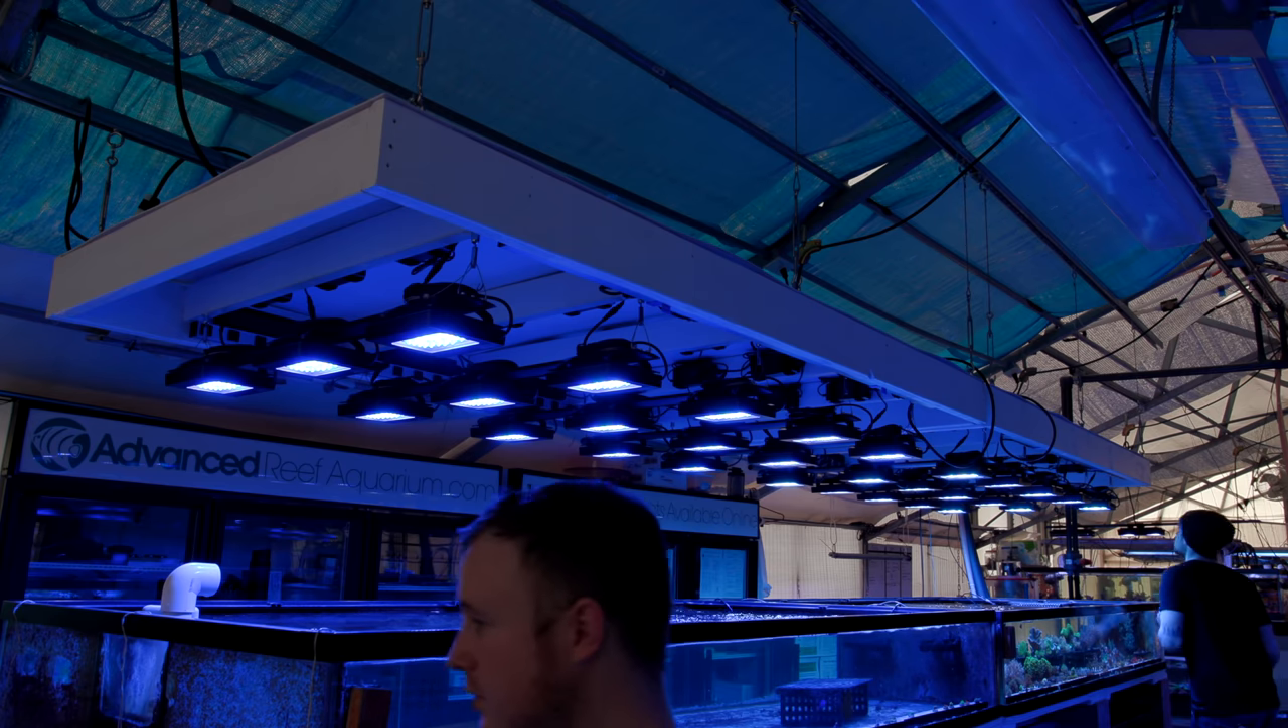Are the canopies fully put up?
Yes.